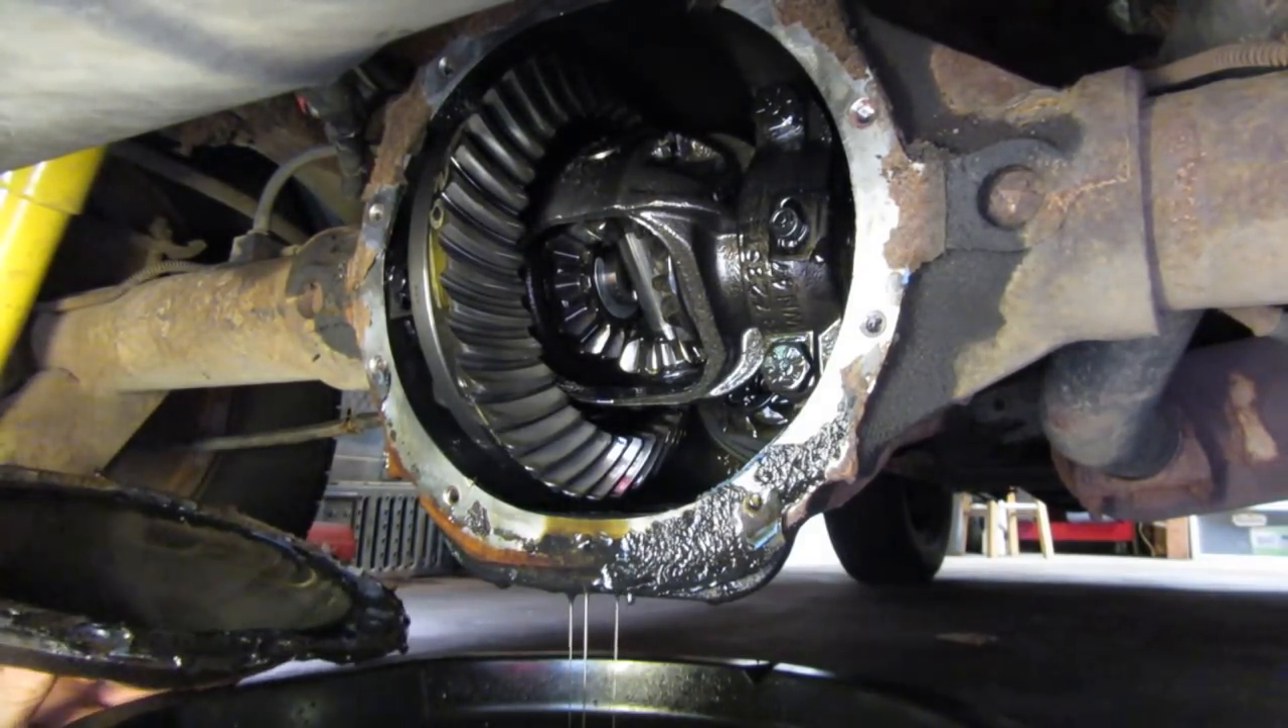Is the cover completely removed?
Yes.